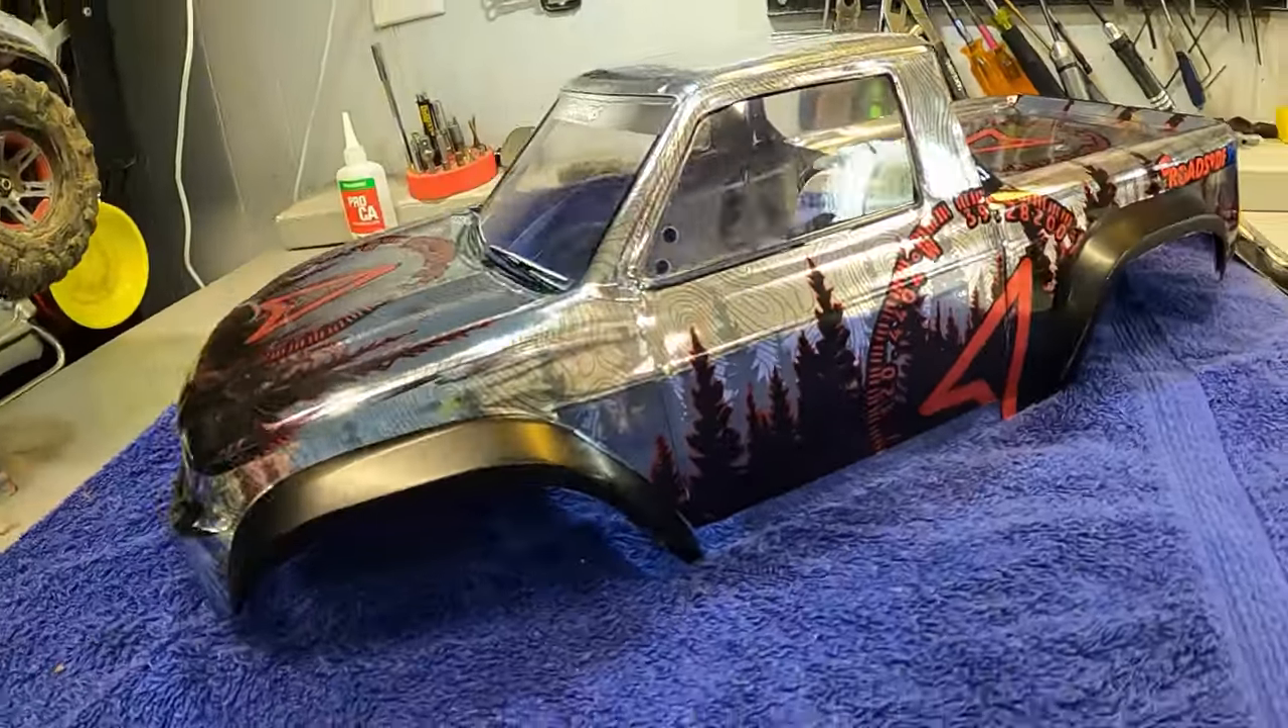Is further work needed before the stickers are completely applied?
No.